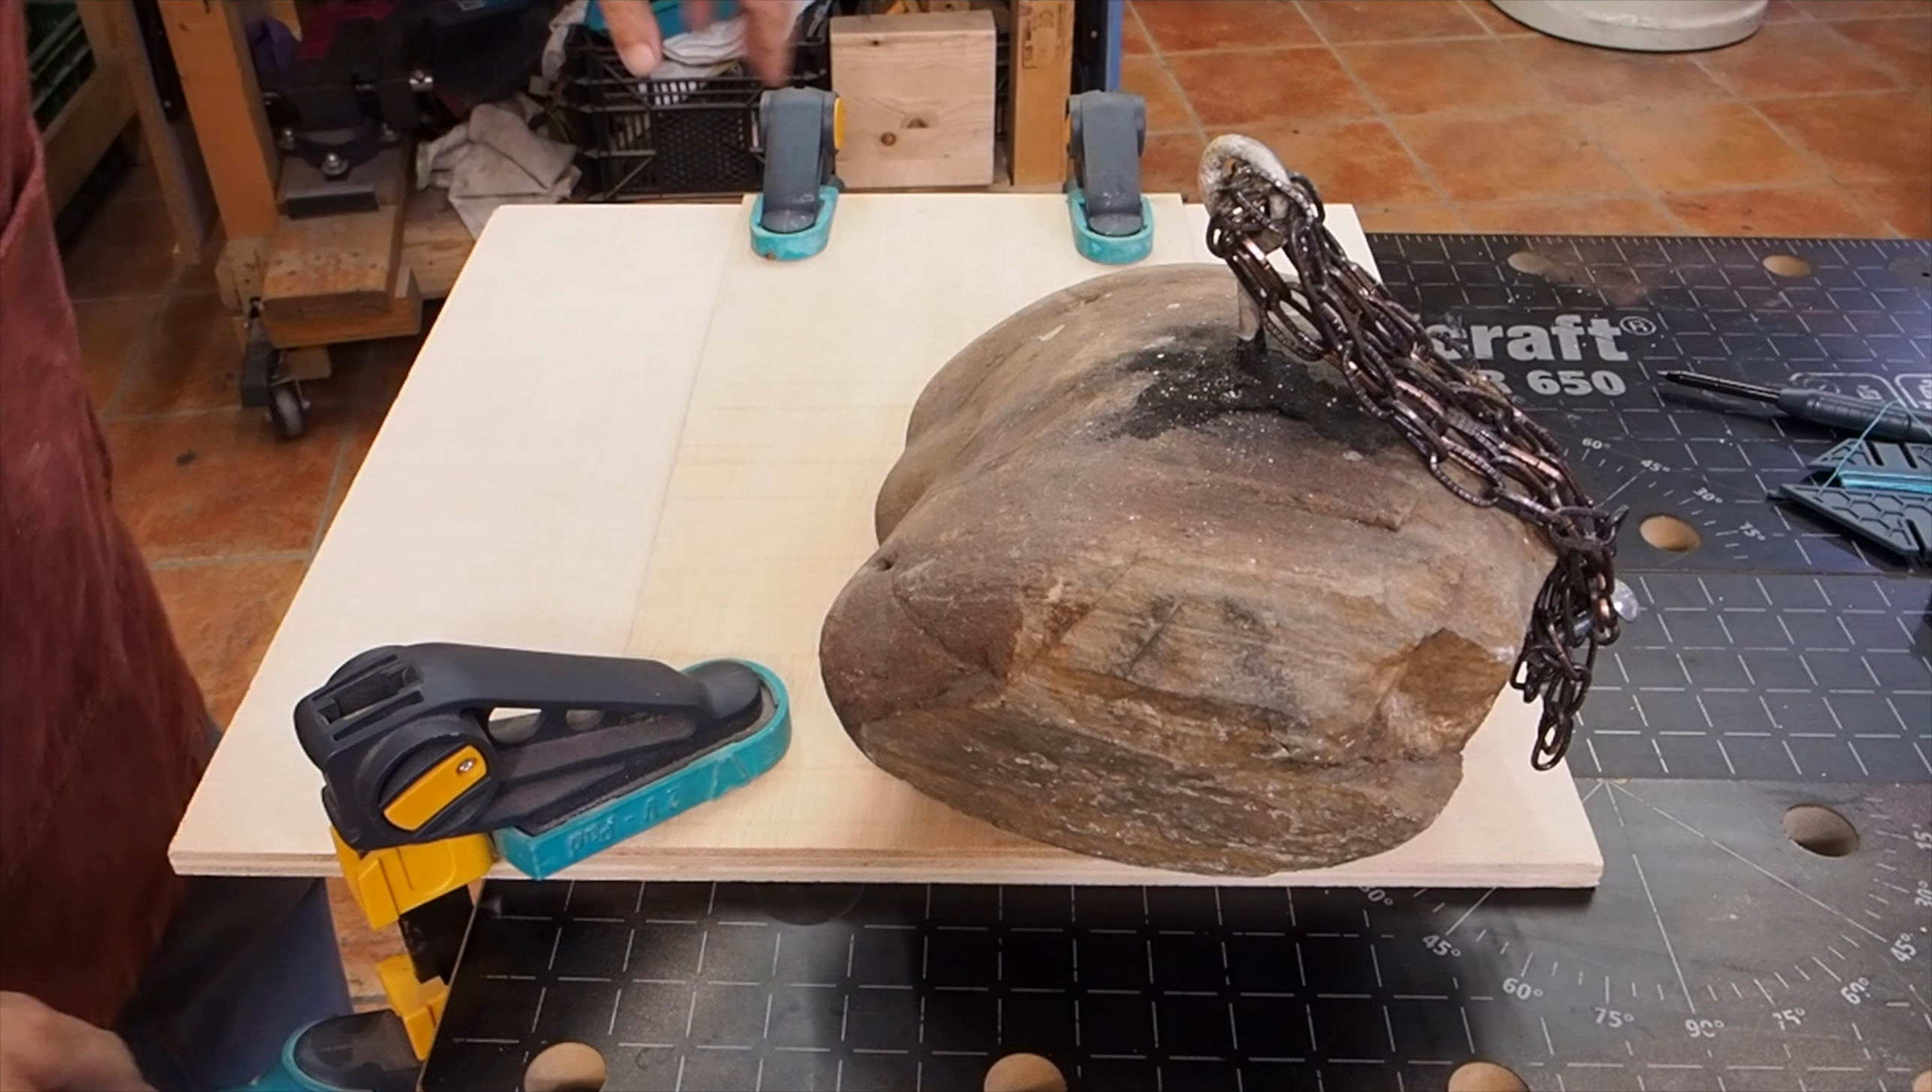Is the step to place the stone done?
Yes.